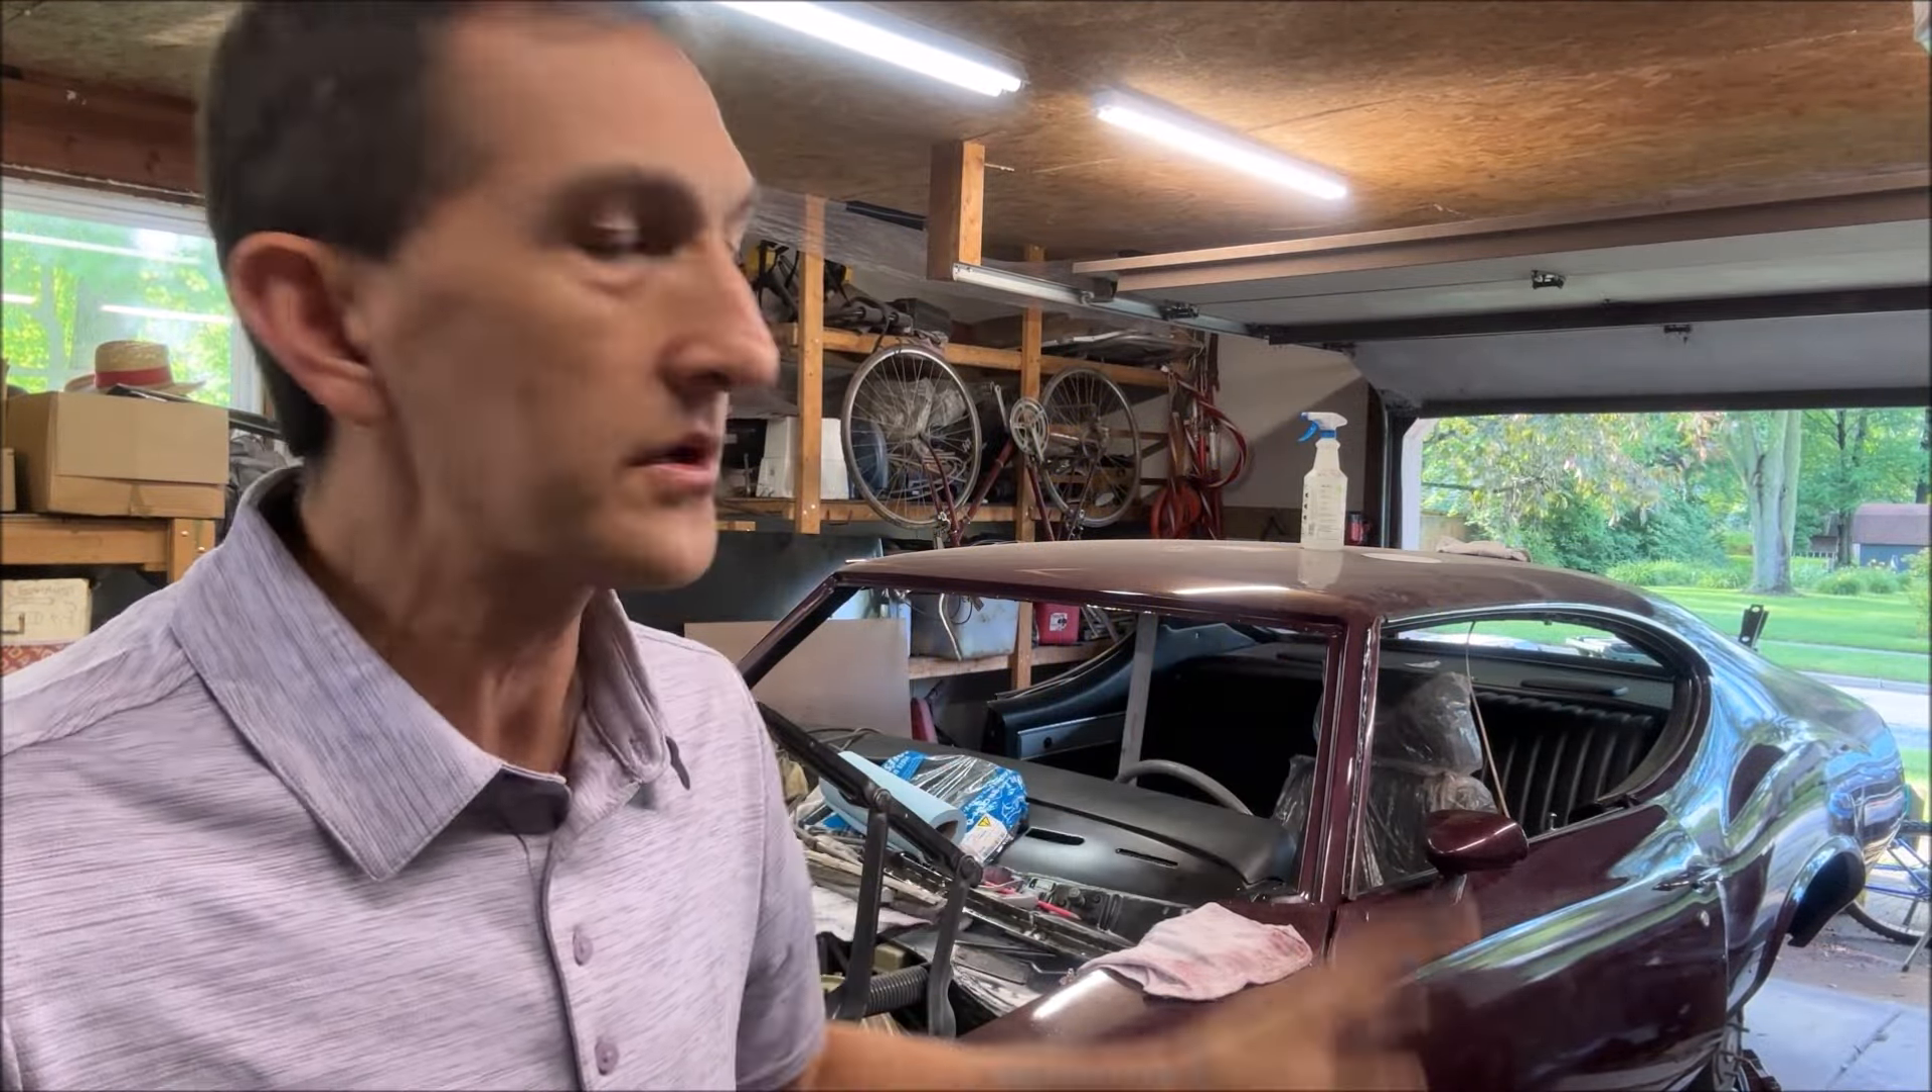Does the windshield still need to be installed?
Yes.